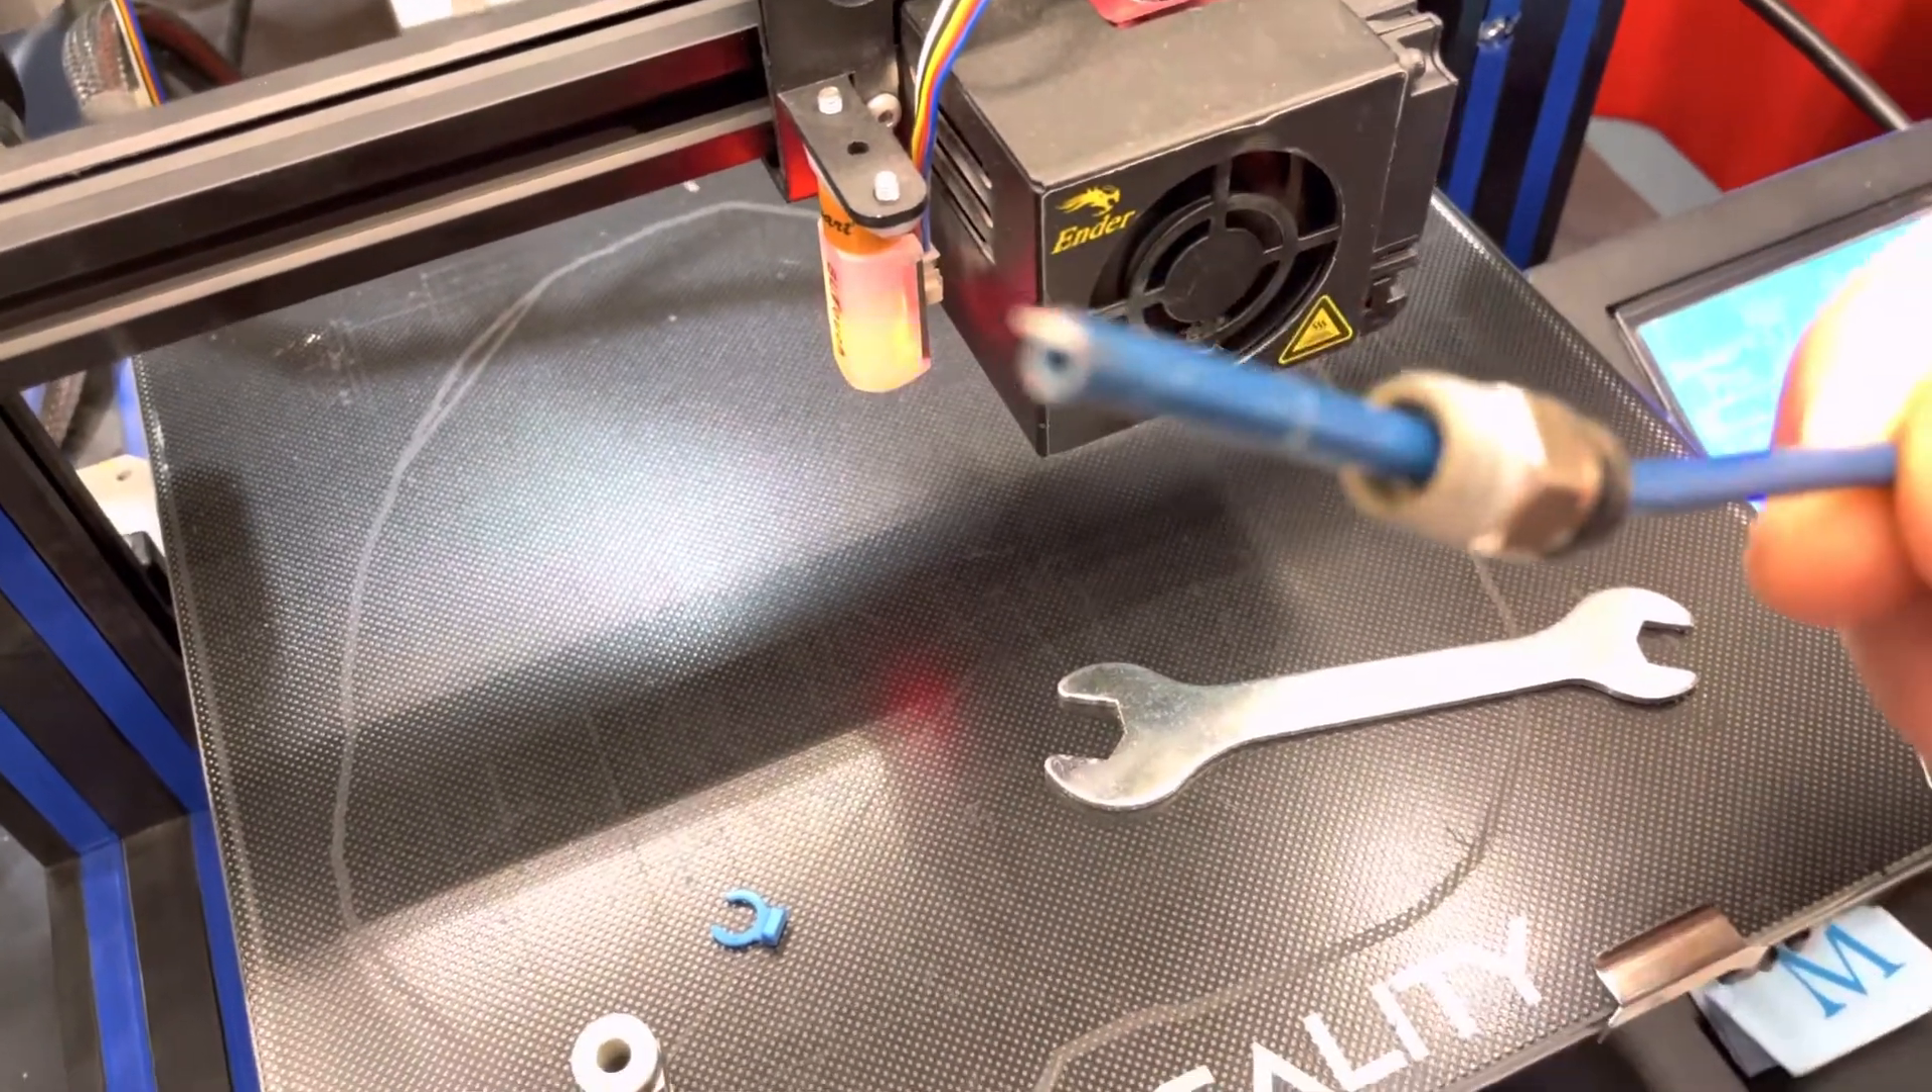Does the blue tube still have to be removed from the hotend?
No.